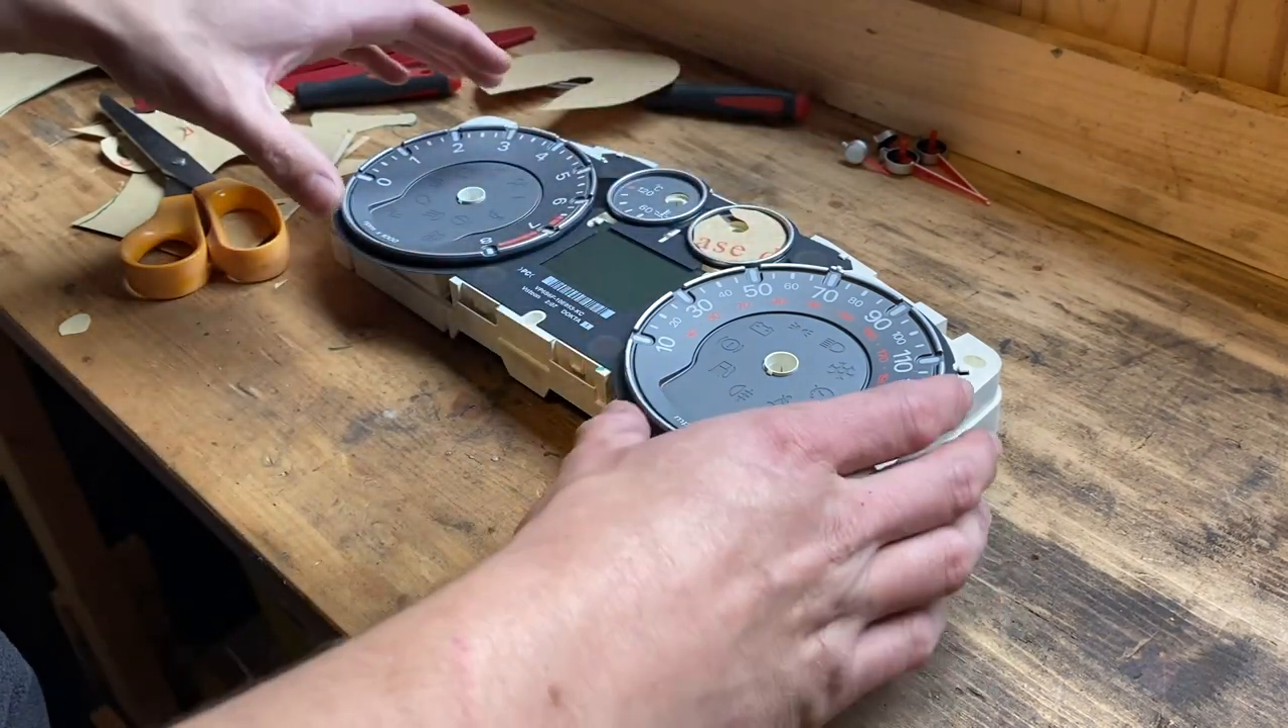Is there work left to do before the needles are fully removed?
No.